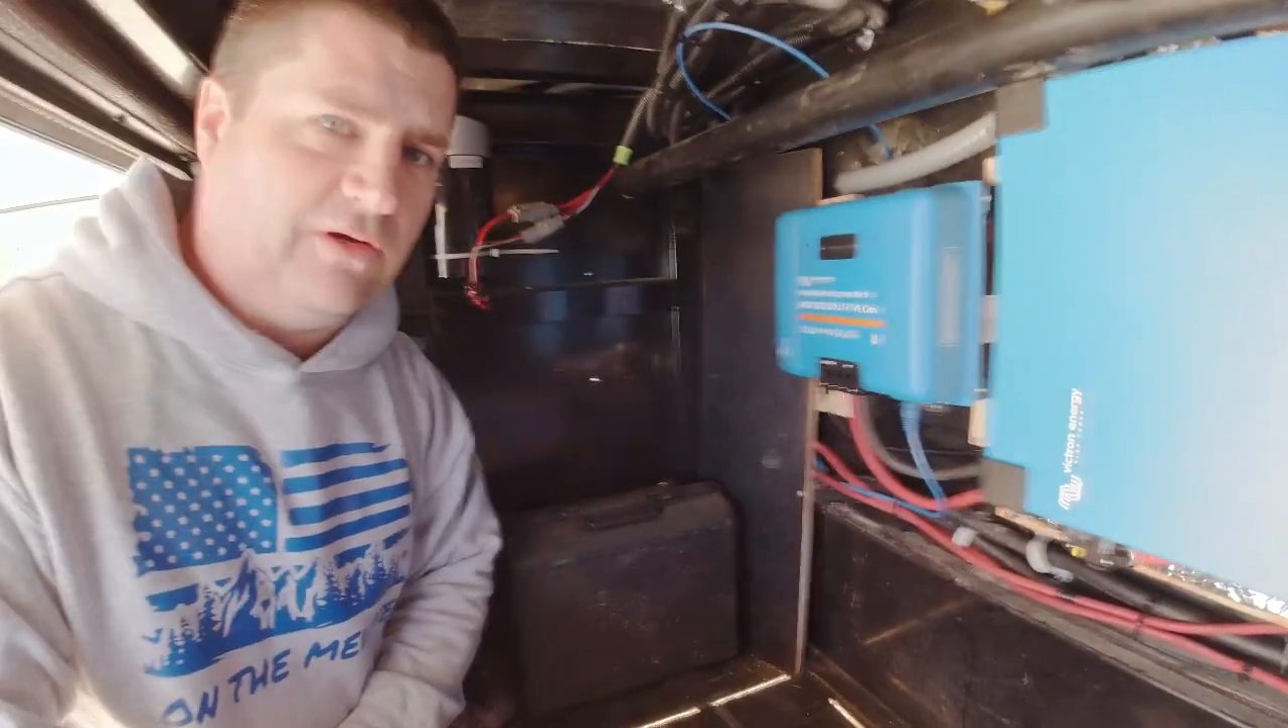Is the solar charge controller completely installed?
Yes.